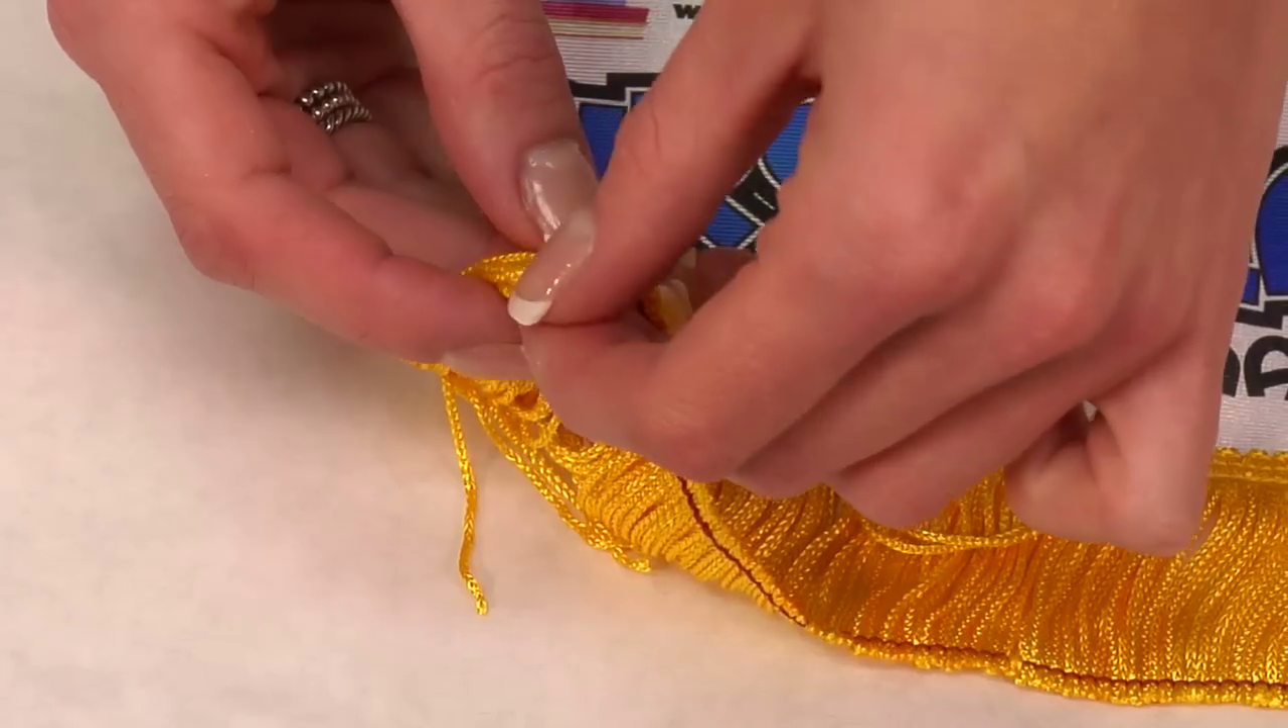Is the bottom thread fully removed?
No.